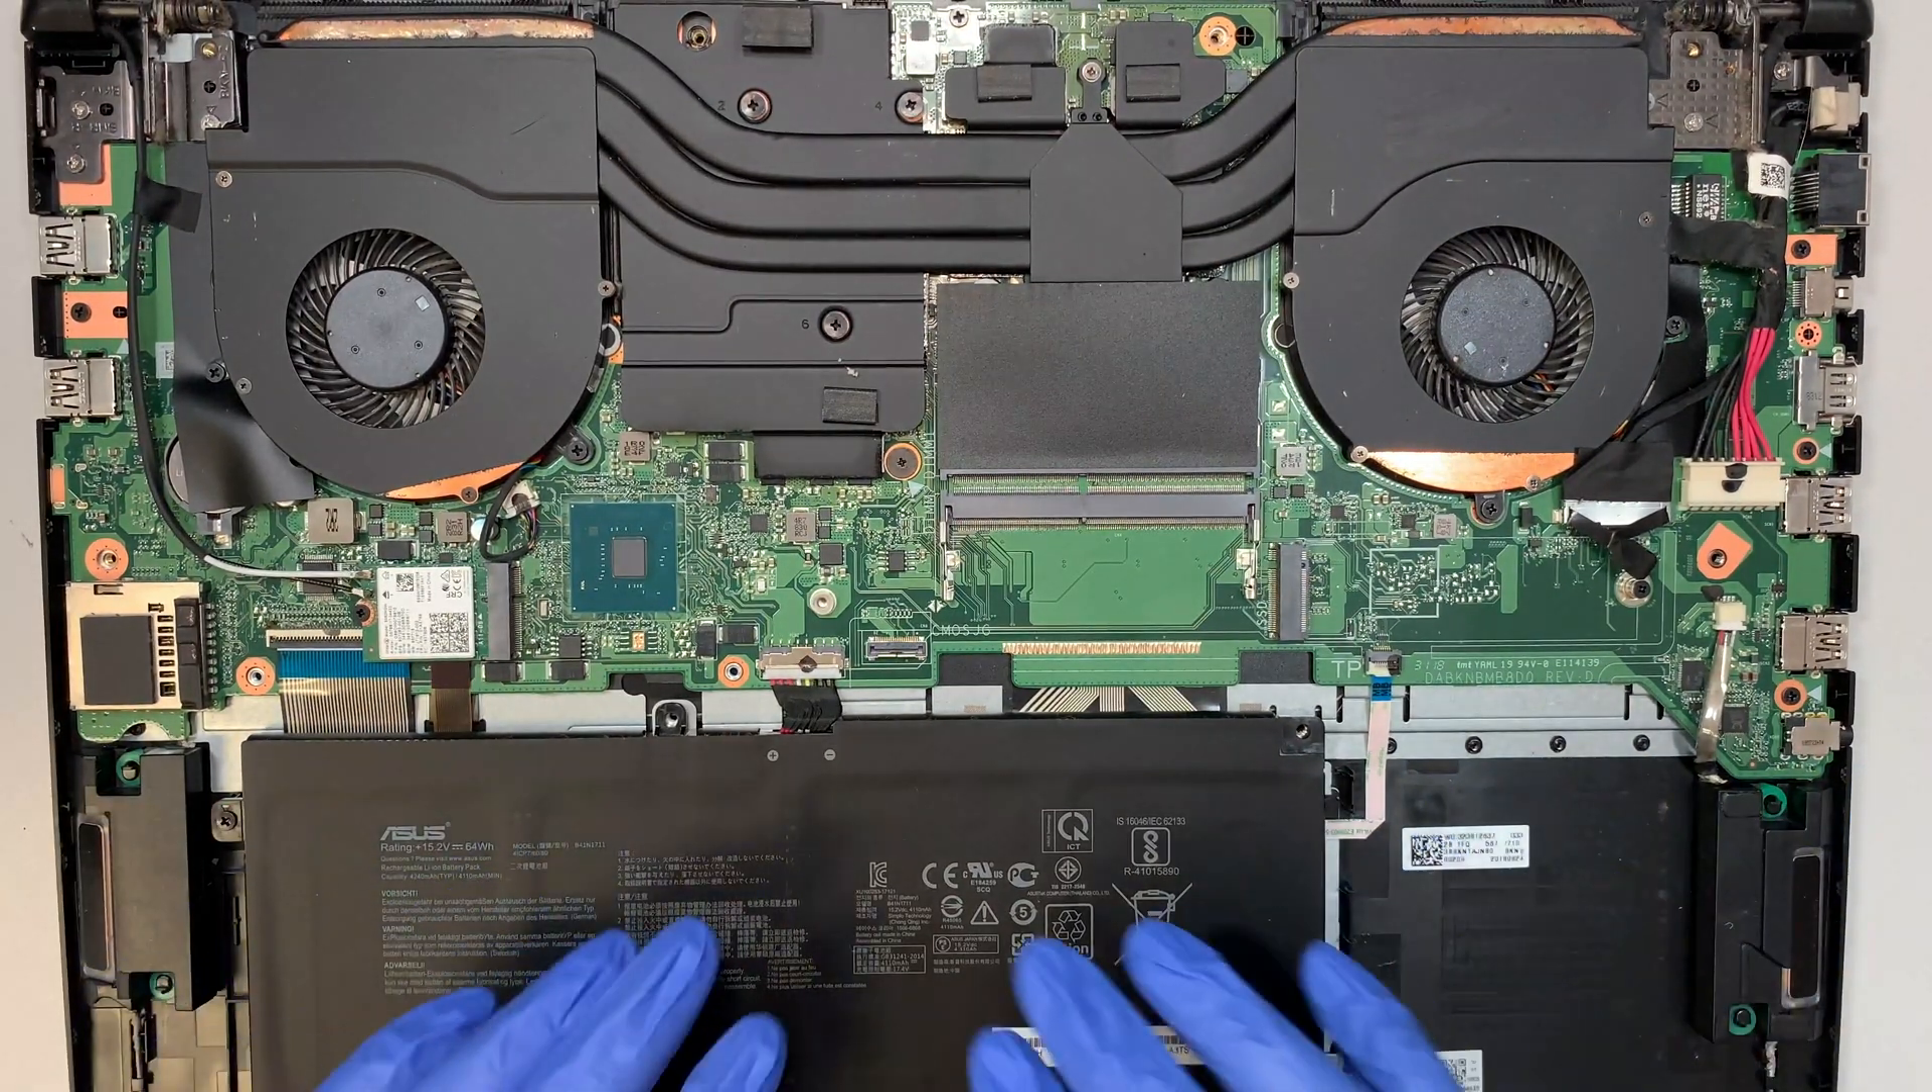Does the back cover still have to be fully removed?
No.